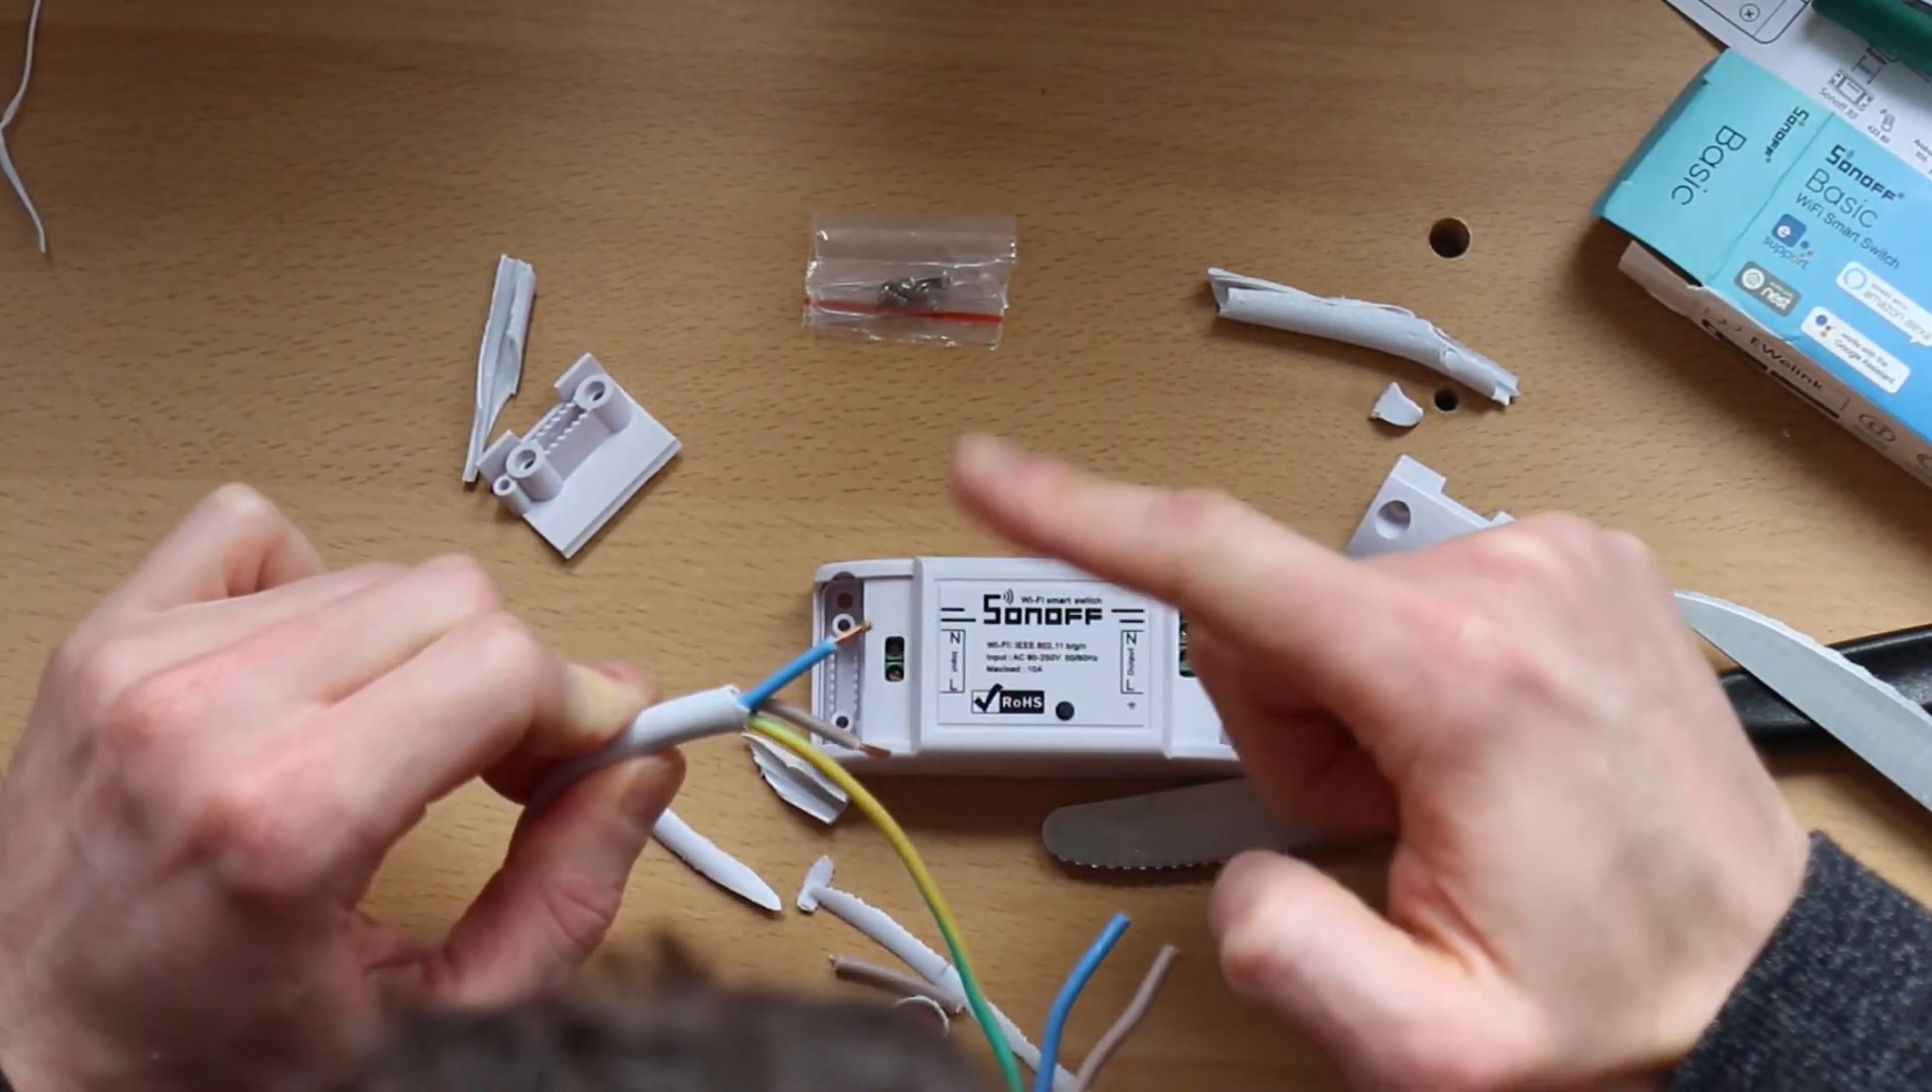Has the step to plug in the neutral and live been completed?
No.